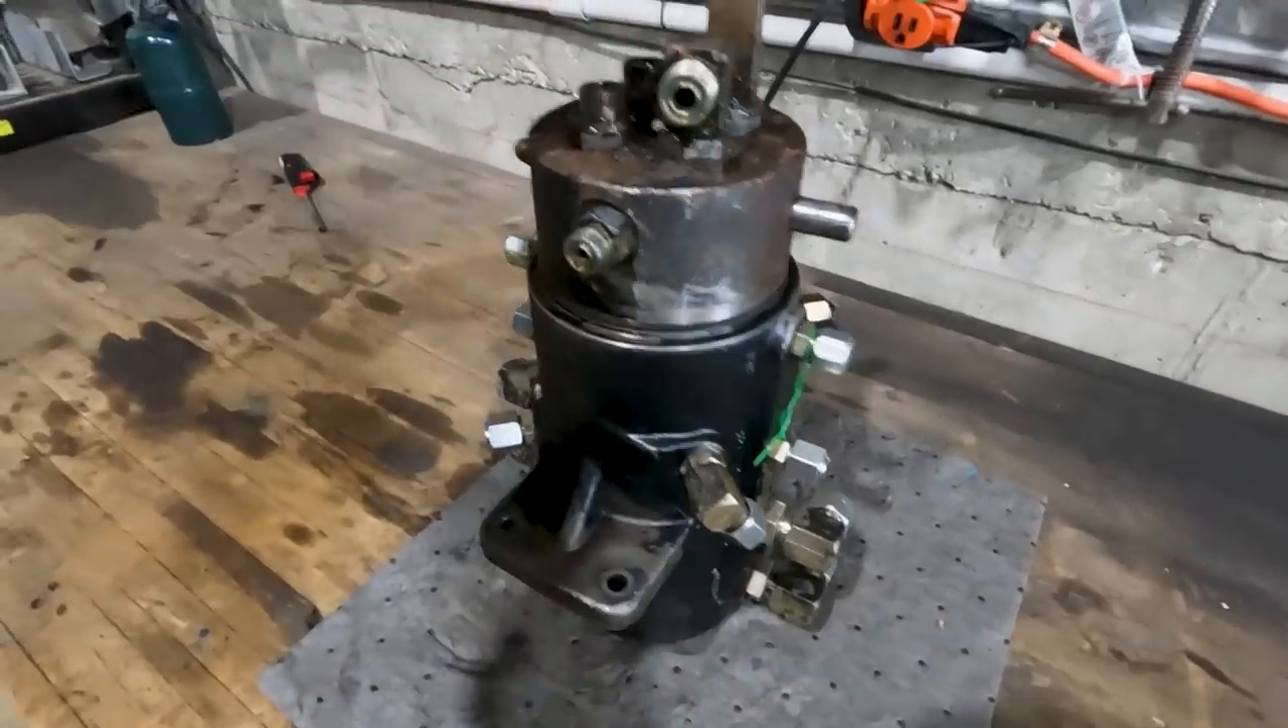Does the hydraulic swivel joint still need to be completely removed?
No.